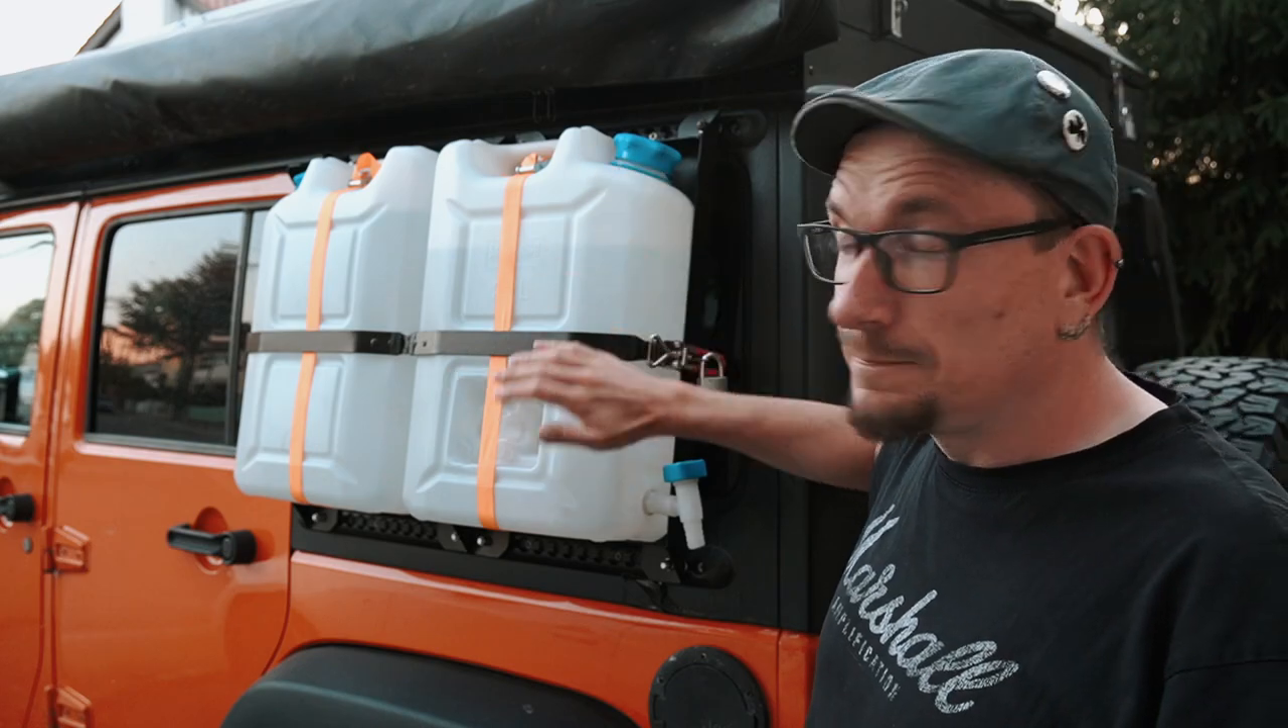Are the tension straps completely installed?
Yes.